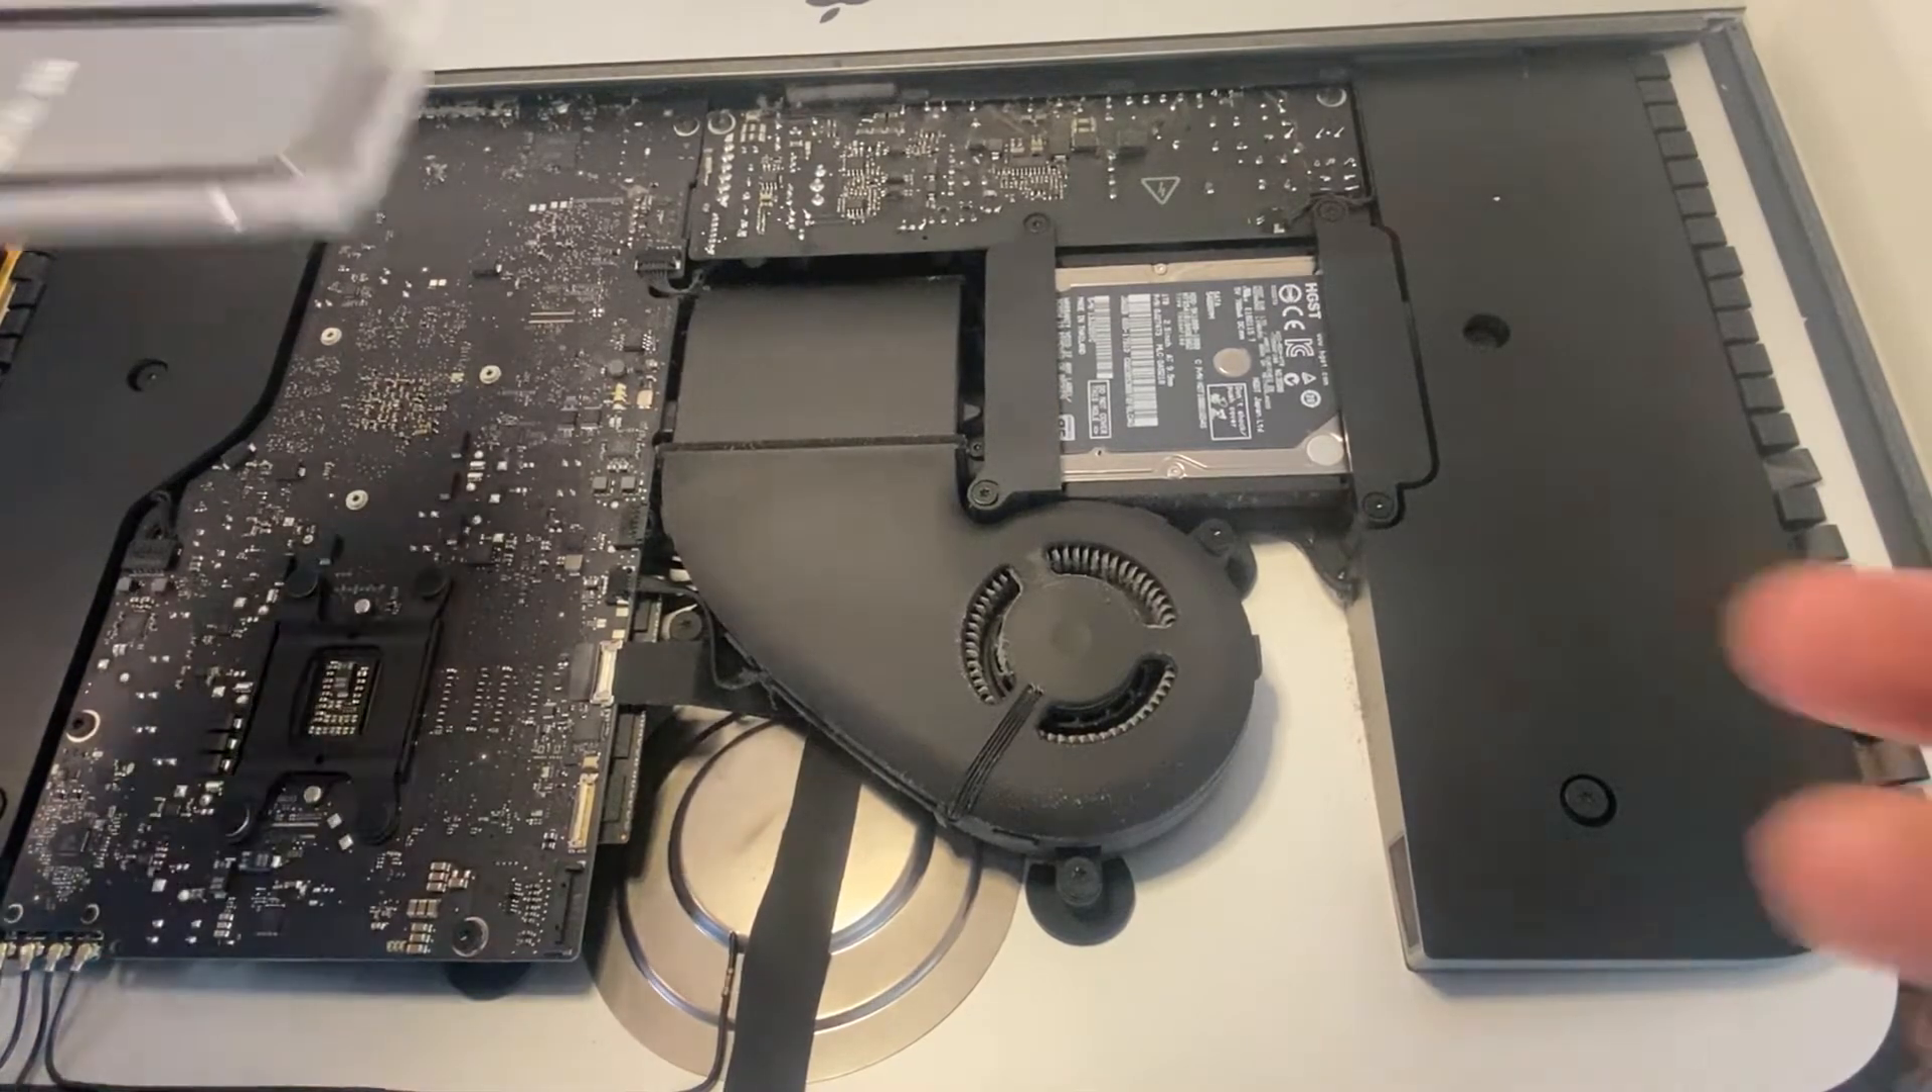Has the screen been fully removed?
Yes.